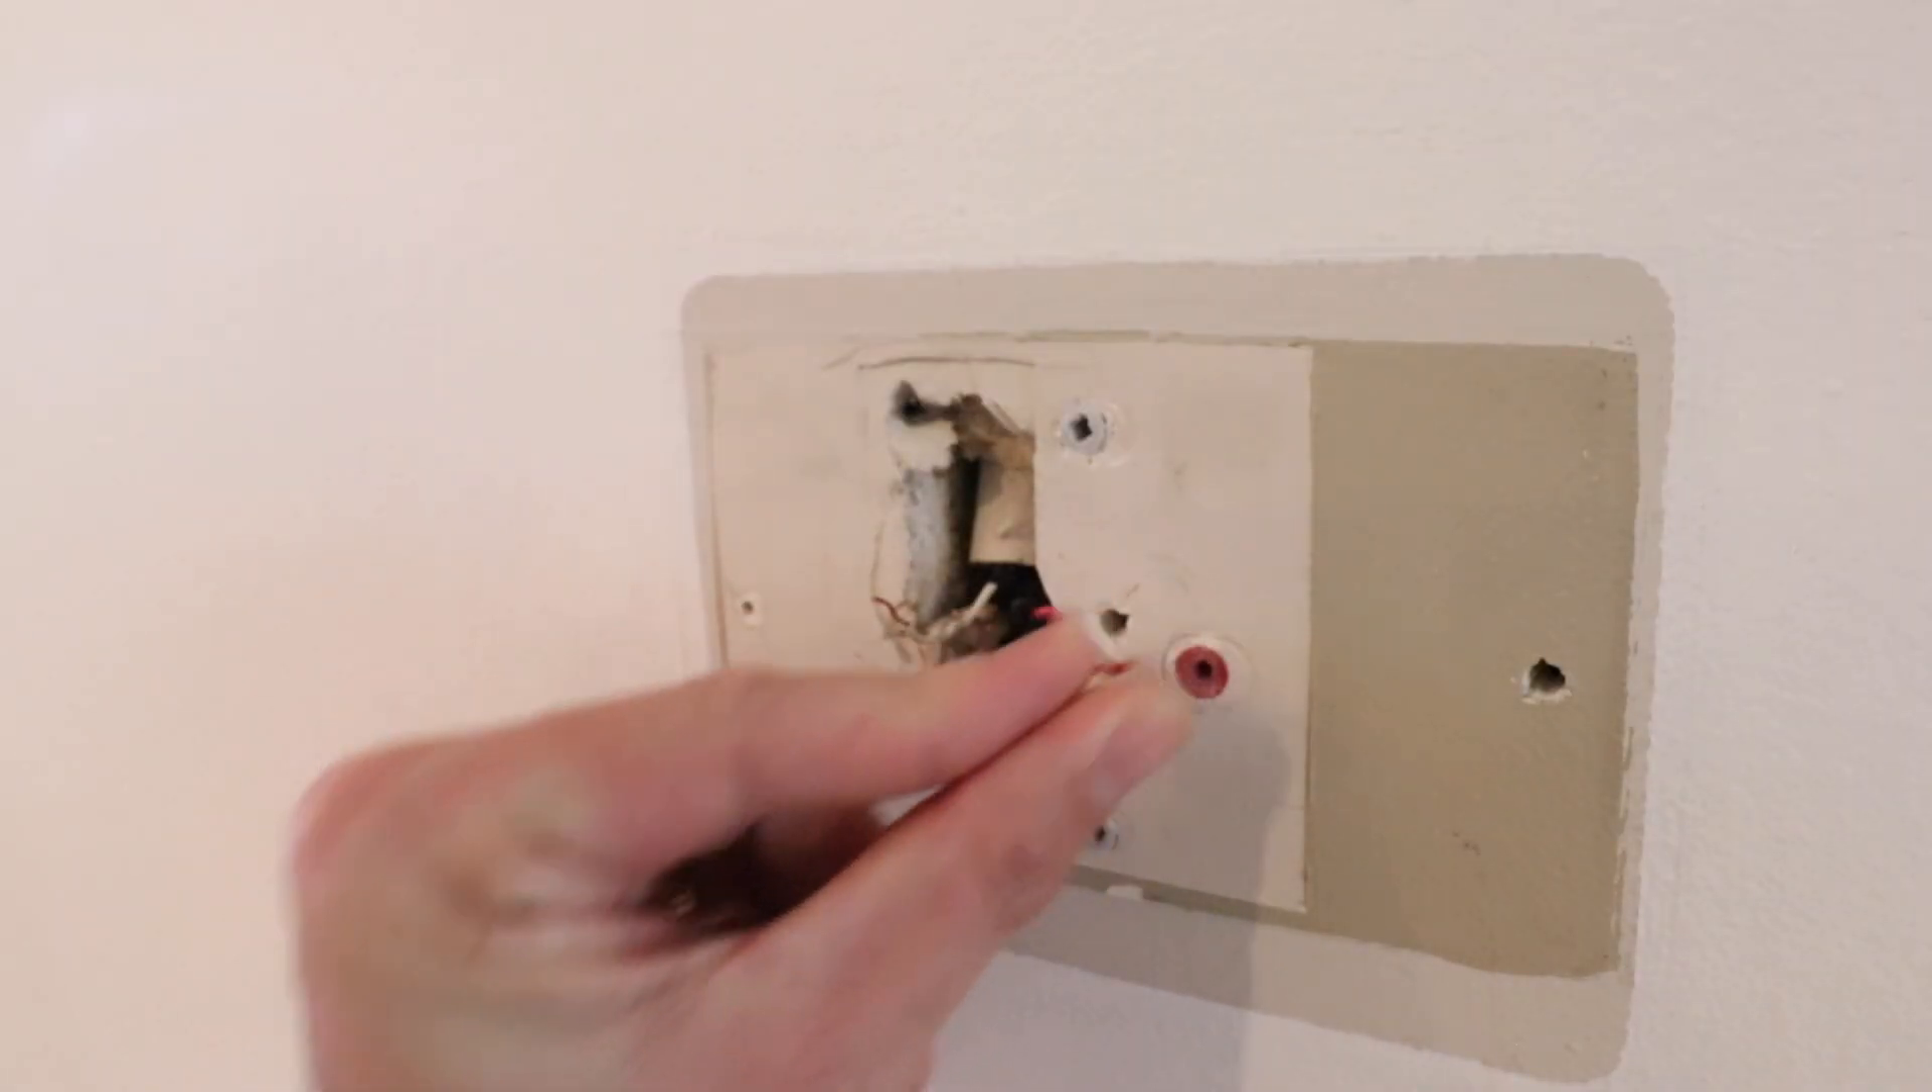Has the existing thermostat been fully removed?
Yes.